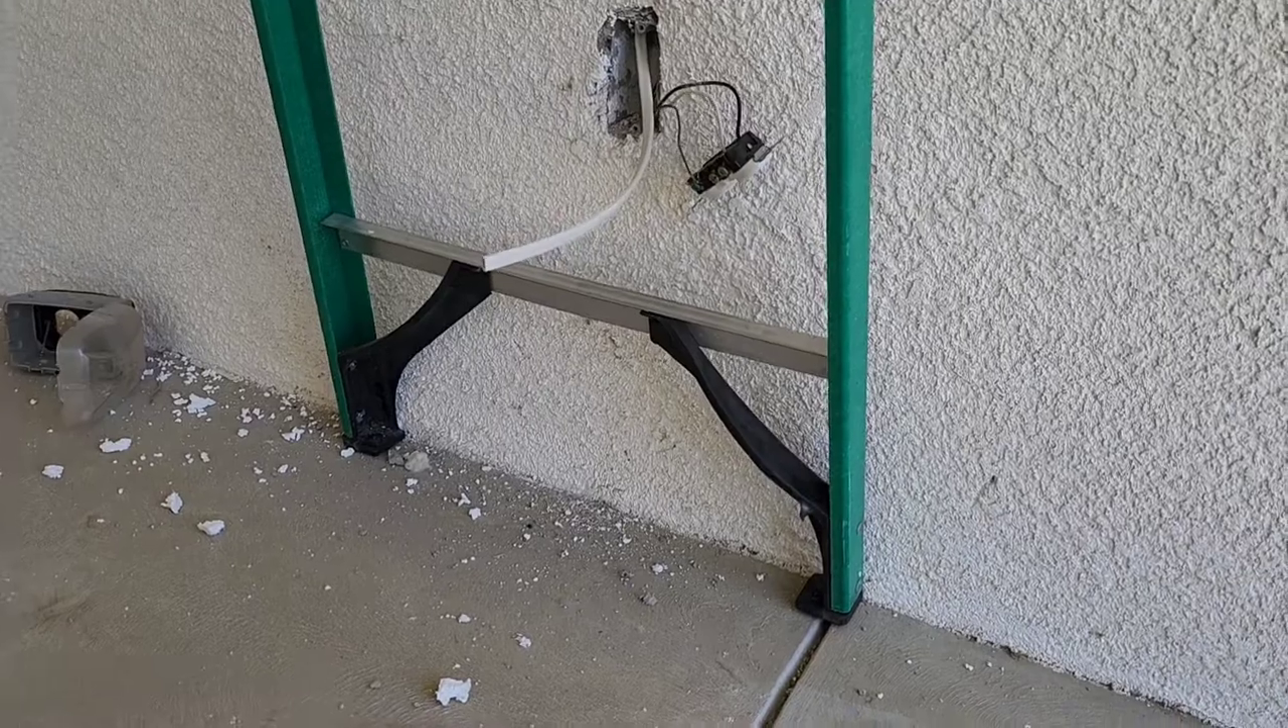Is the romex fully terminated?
No.